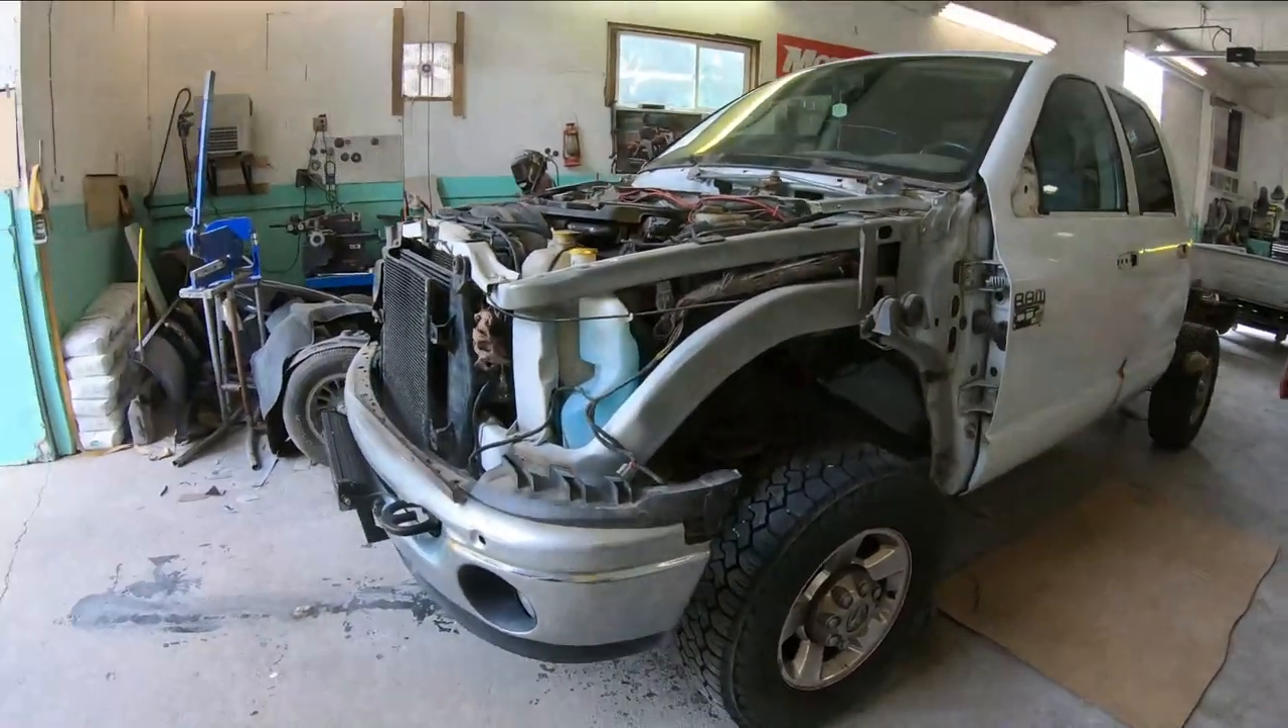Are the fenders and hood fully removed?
Yes.